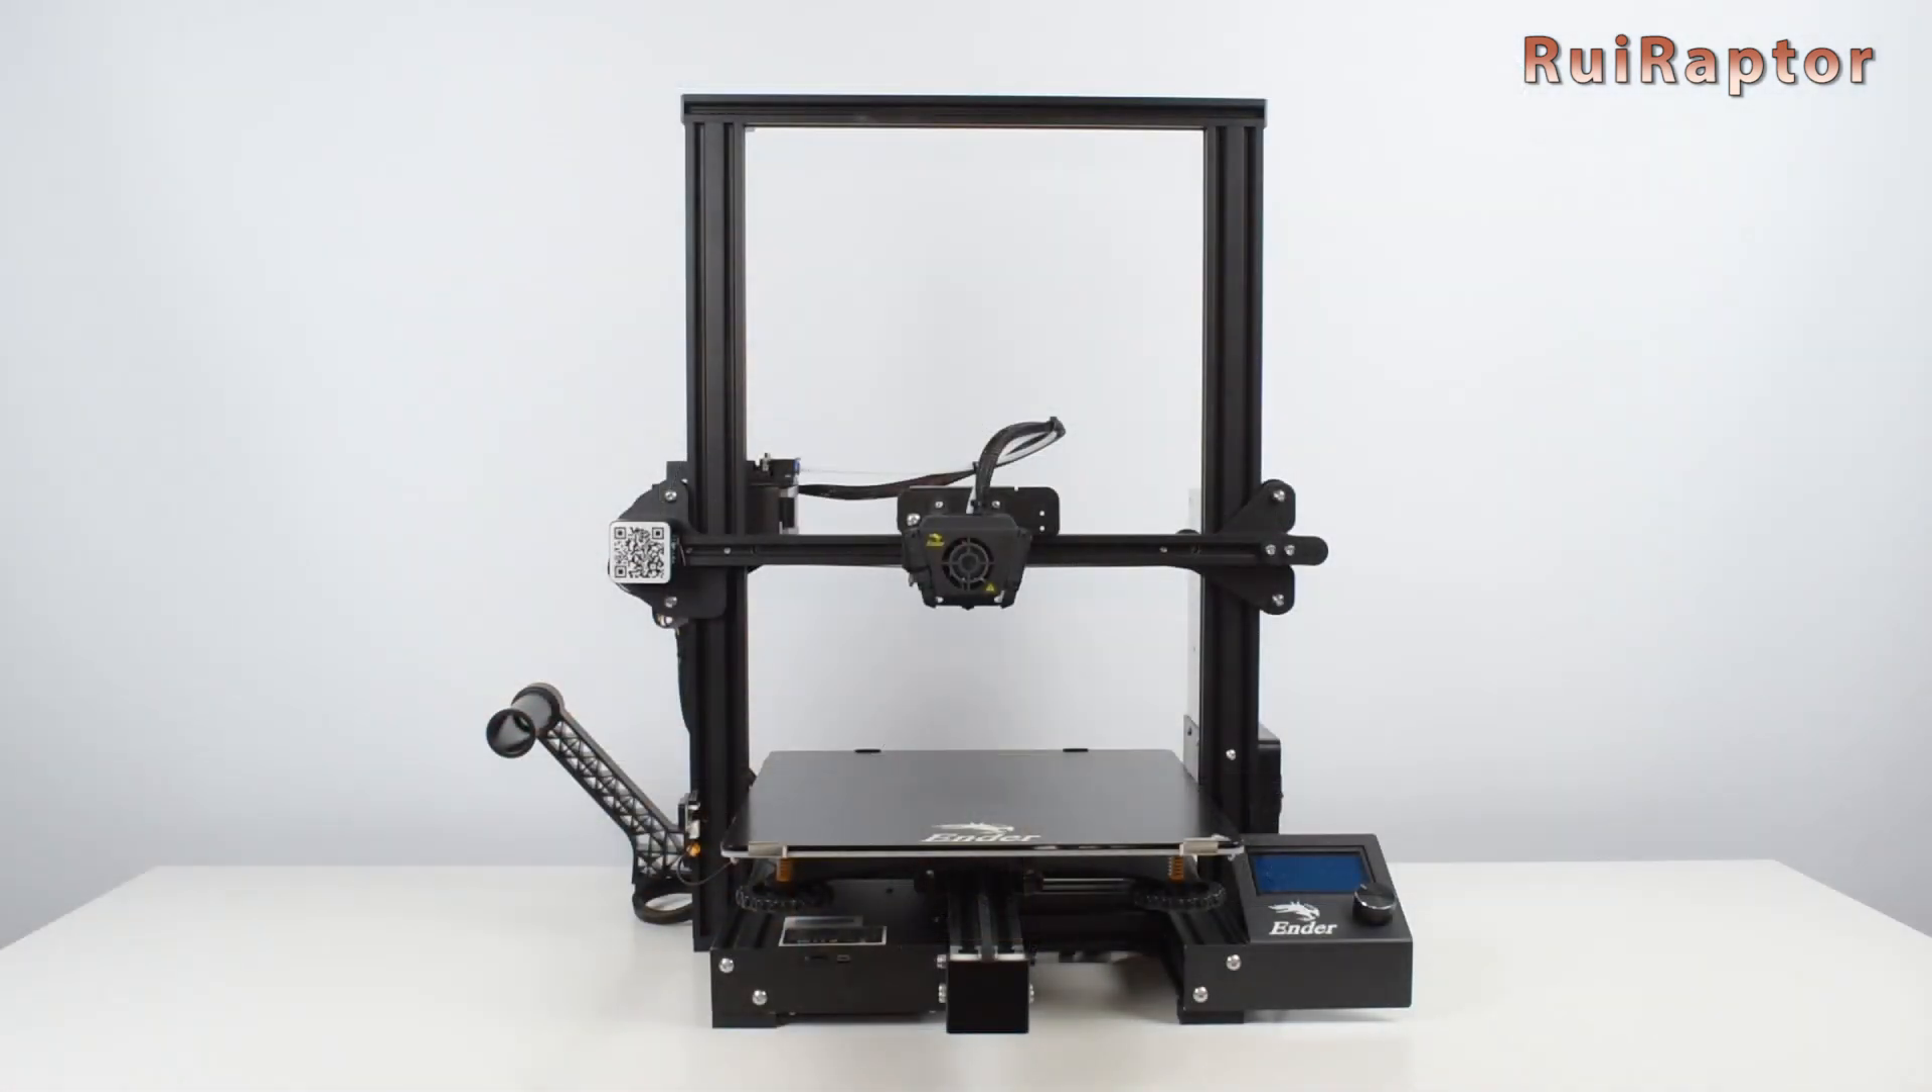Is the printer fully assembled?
Yes.